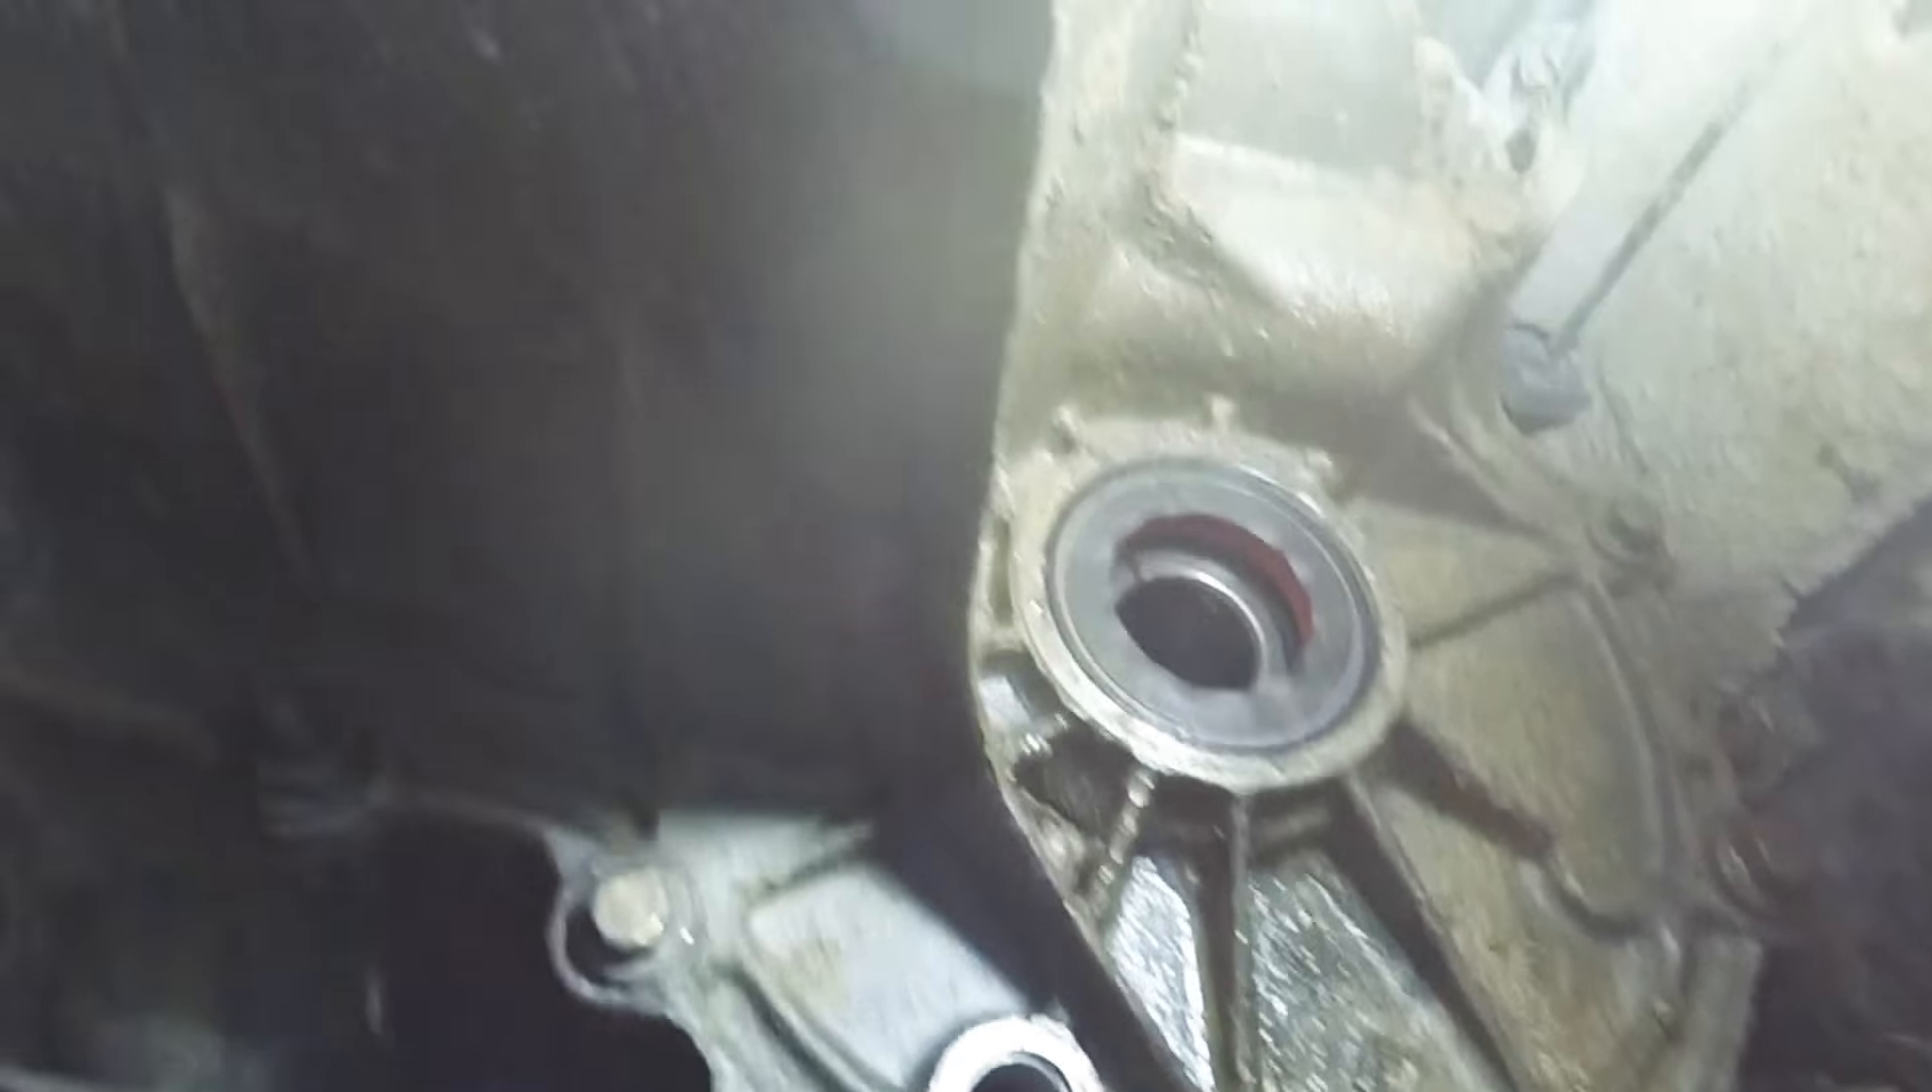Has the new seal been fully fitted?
Yes.